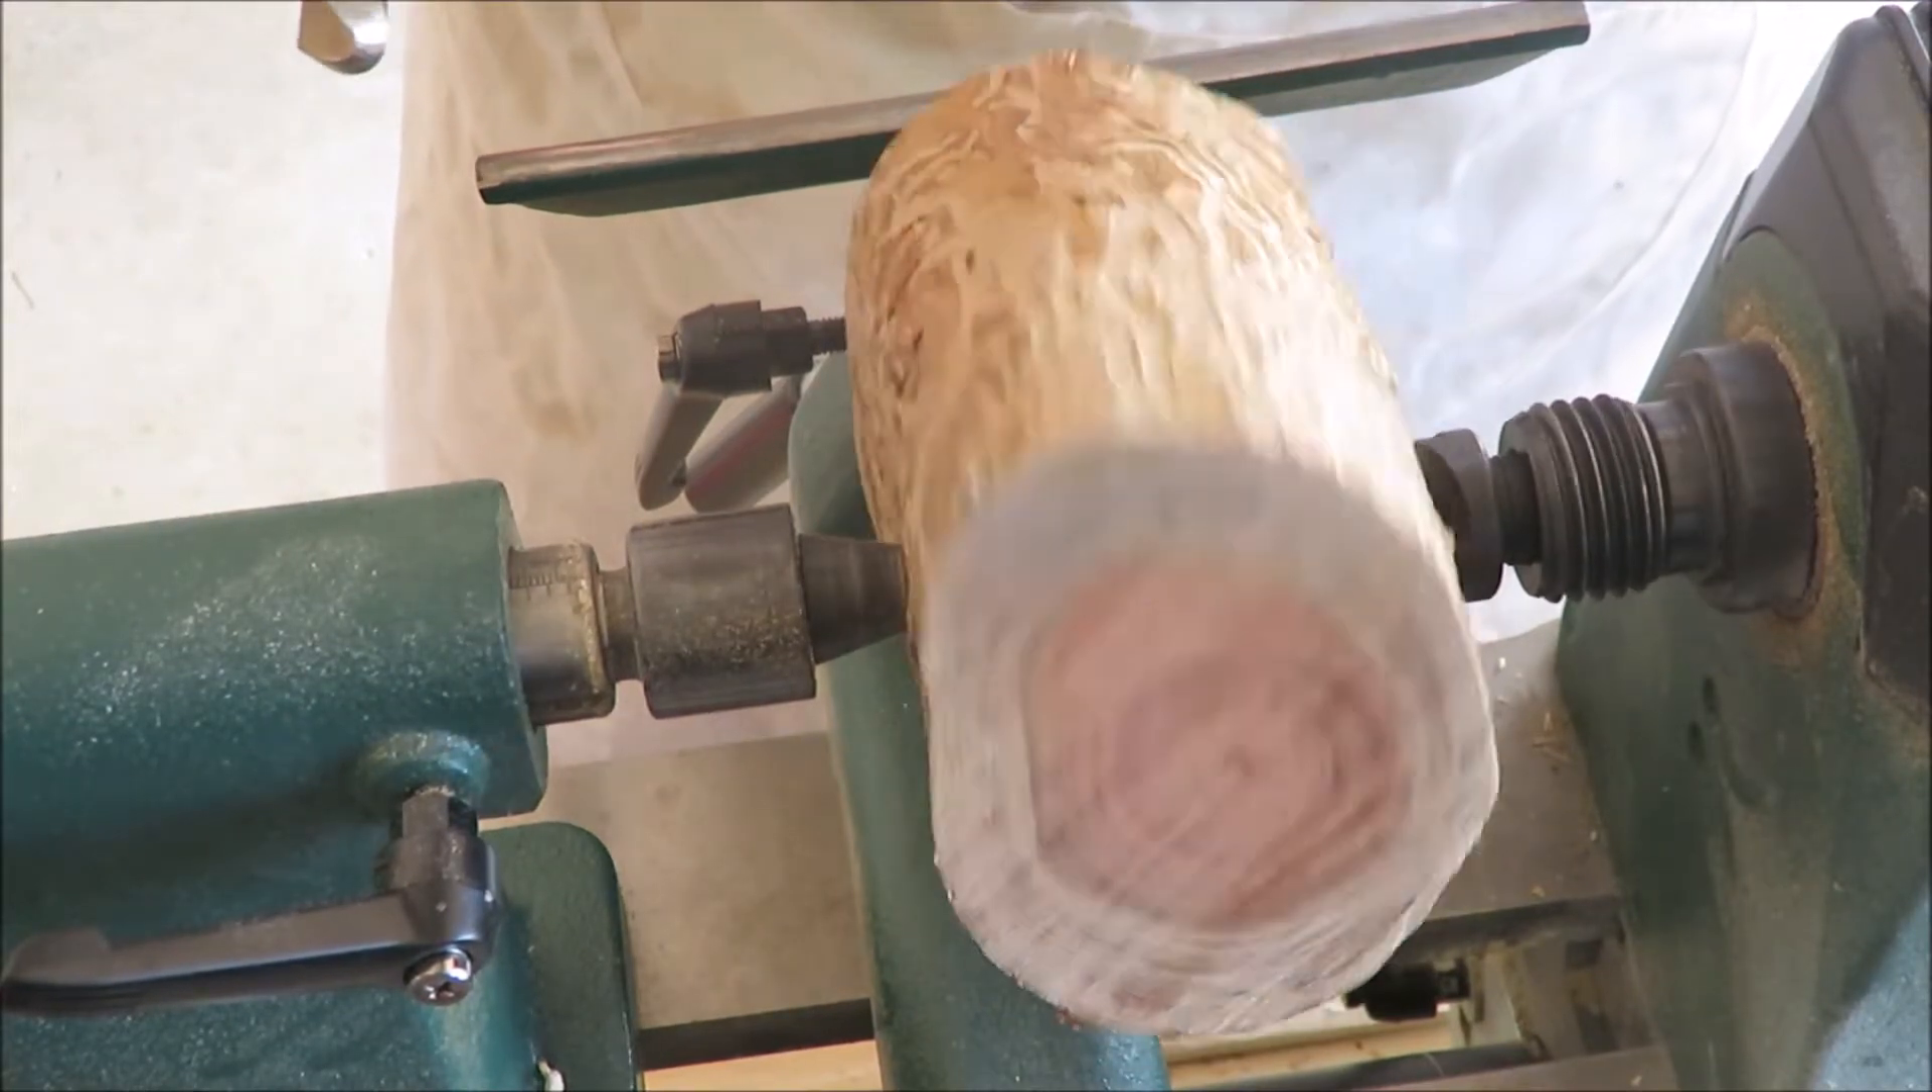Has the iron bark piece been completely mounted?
Yes.